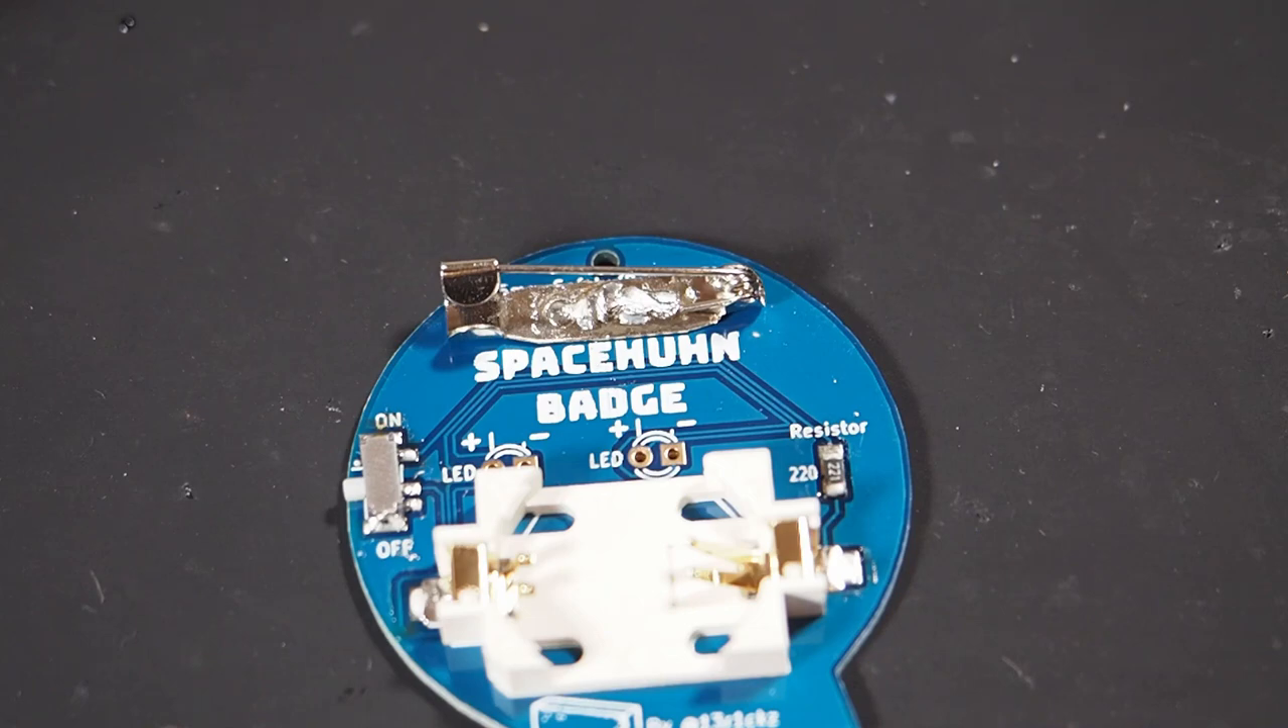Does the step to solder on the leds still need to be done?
Yes.